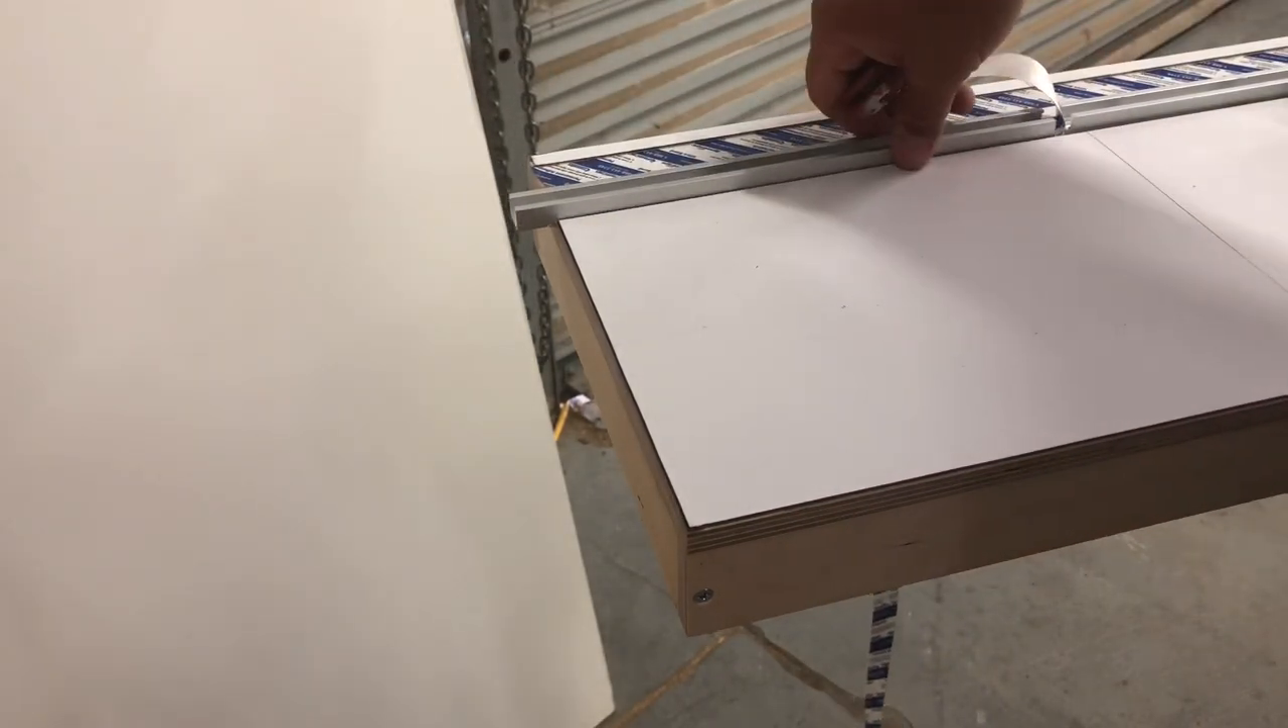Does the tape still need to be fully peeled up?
Yes.